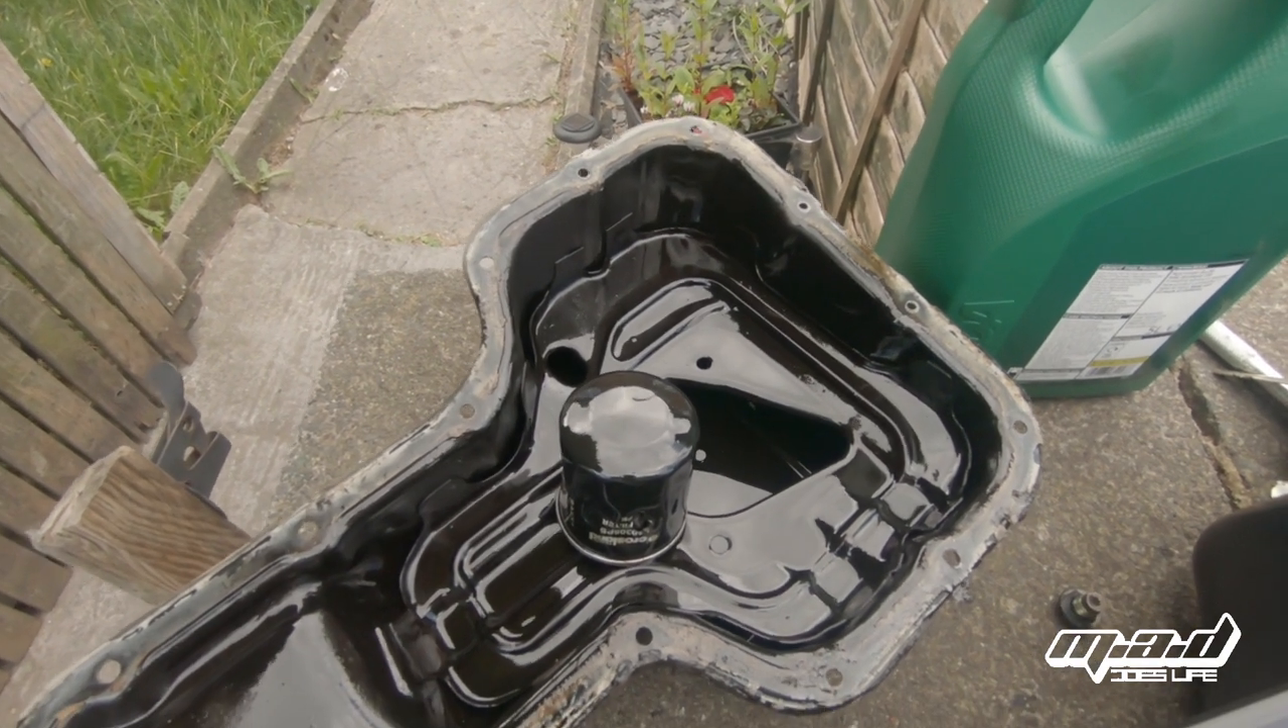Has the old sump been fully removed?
Yes.